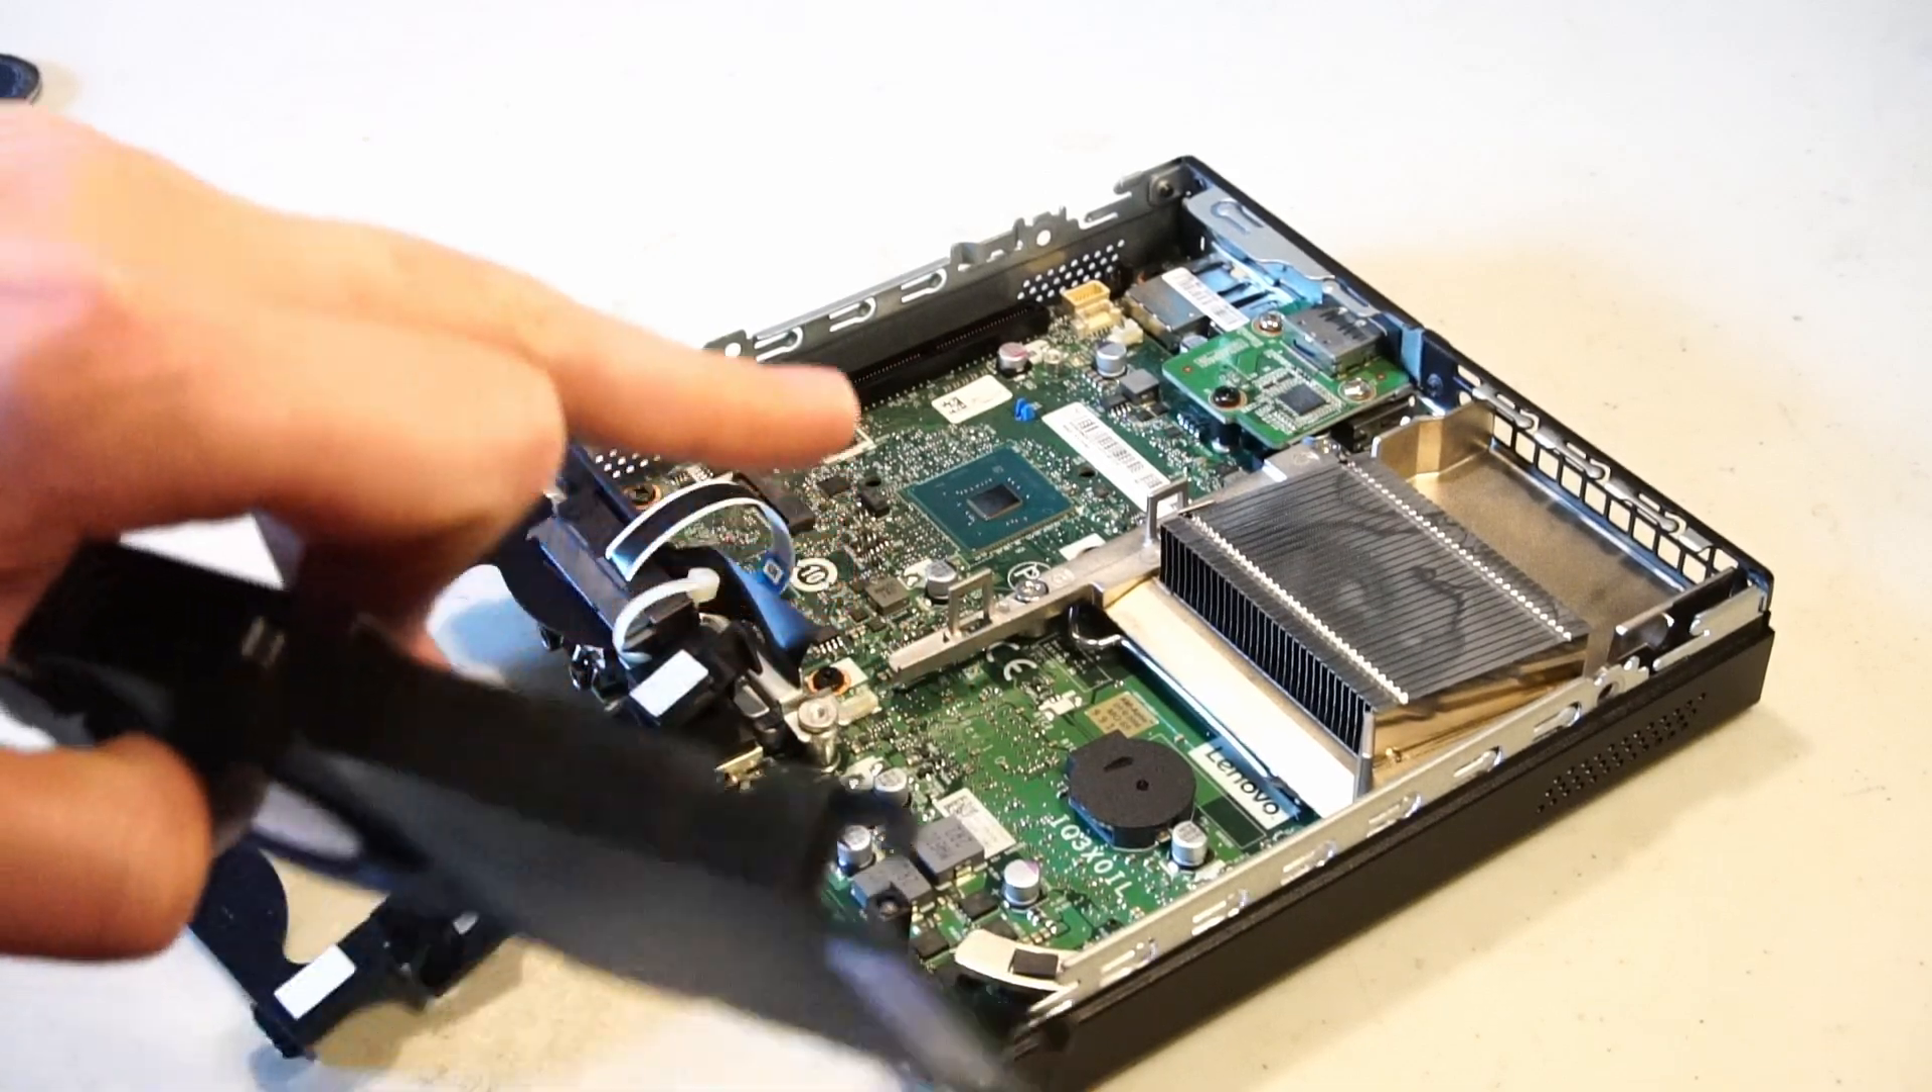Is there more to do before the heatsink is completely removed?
Yes.